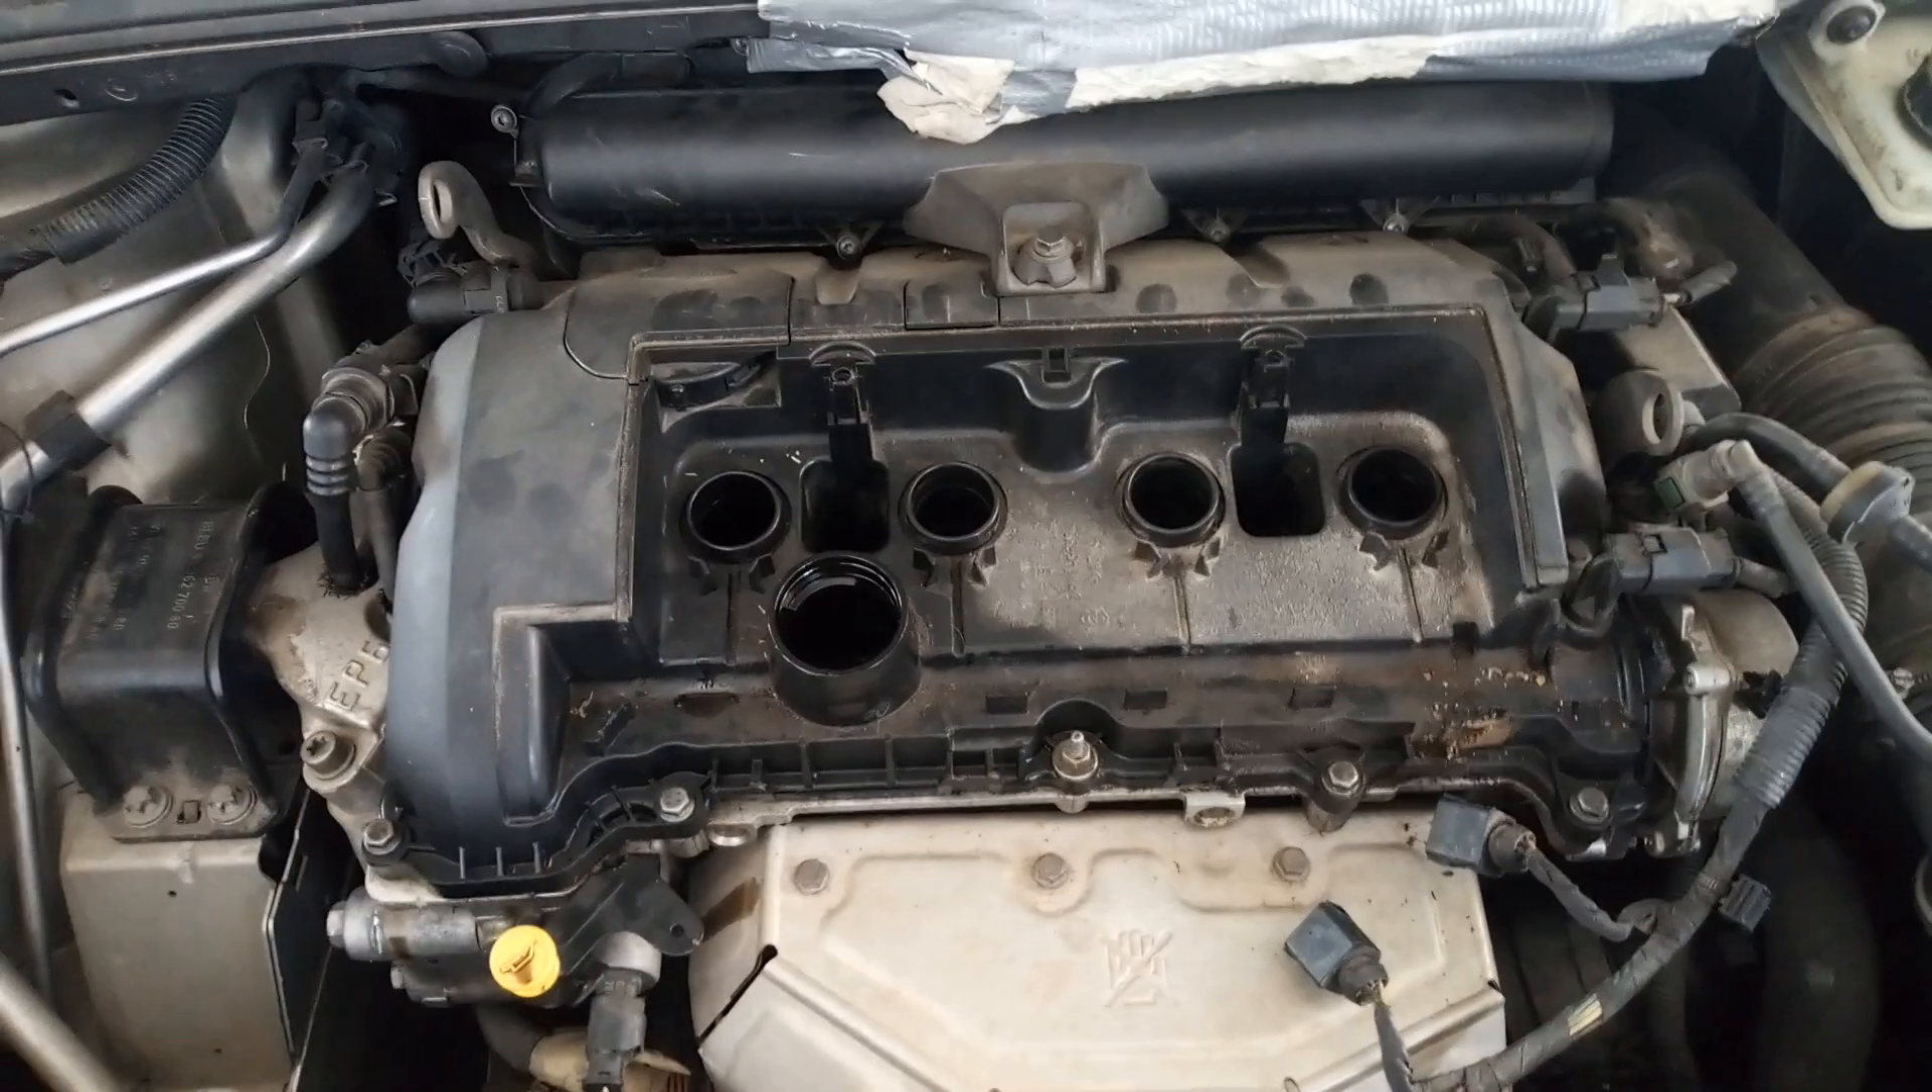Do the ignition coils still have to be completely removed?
No.